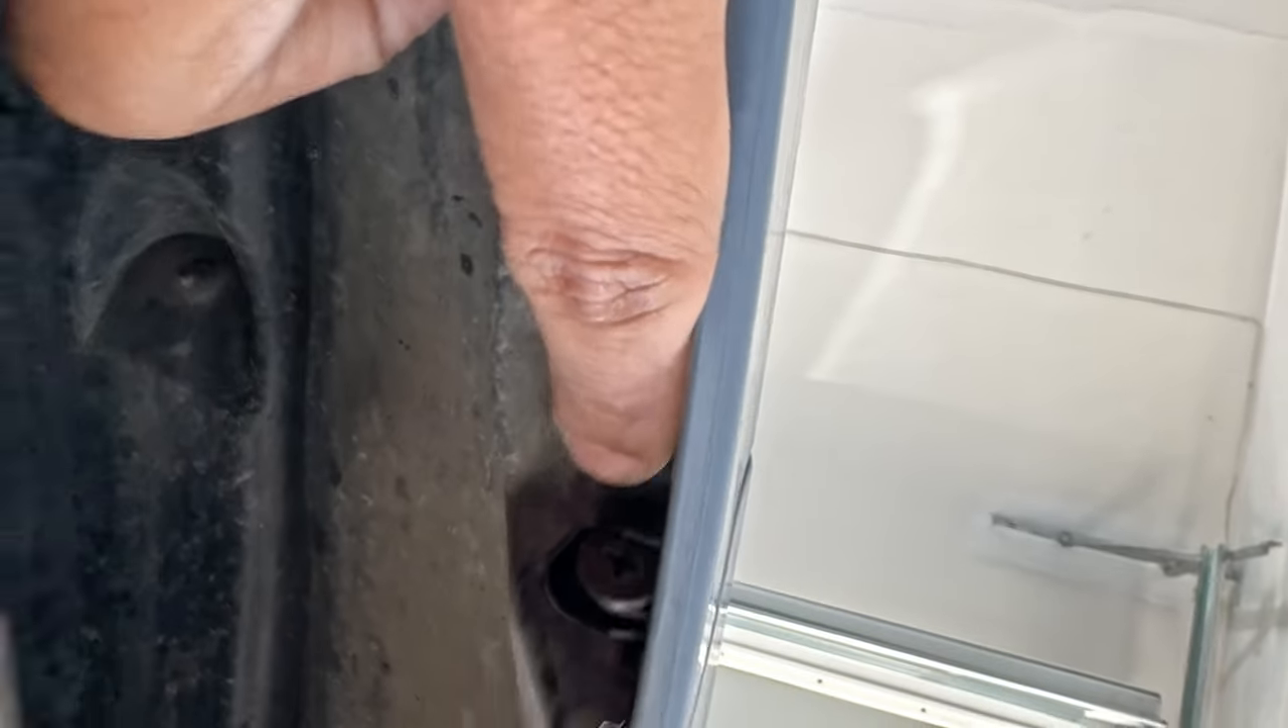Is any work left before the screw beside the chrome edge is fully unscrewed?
Yes.